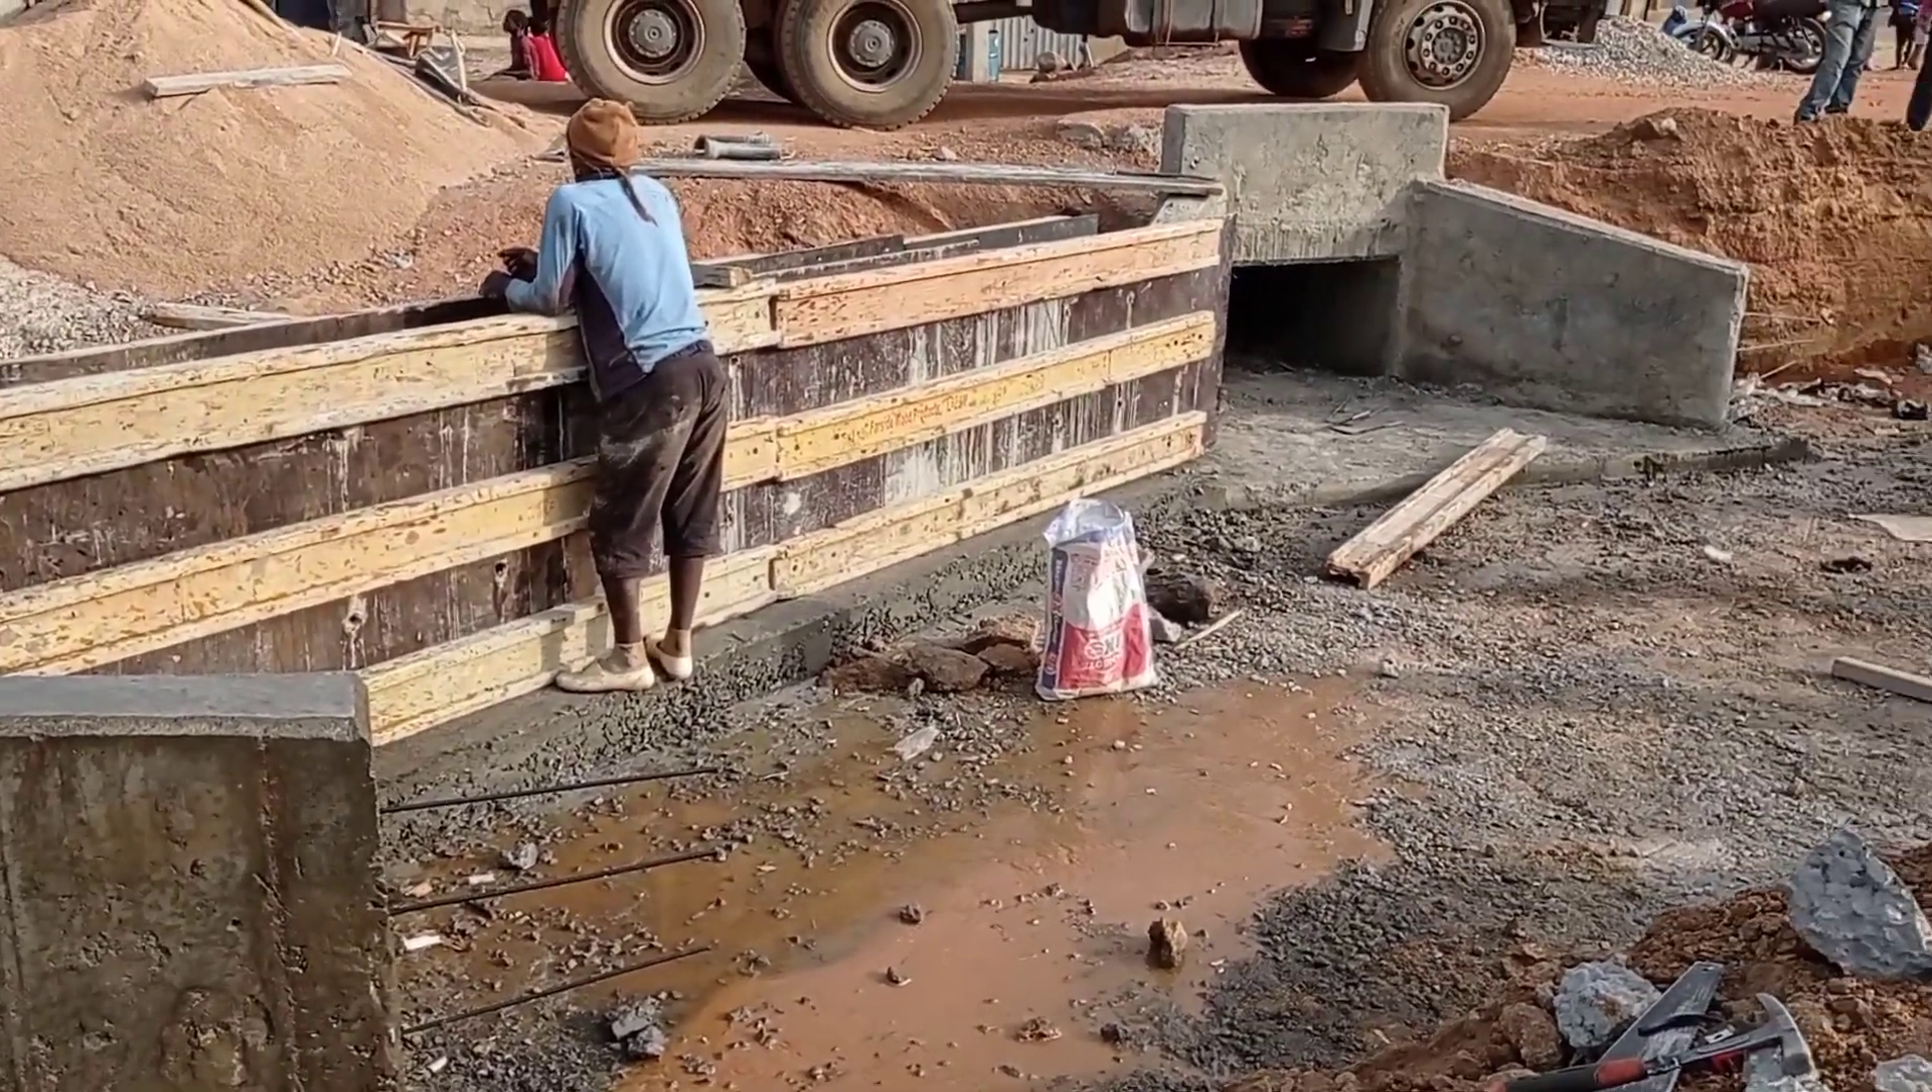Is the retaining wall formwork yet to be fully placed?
No.